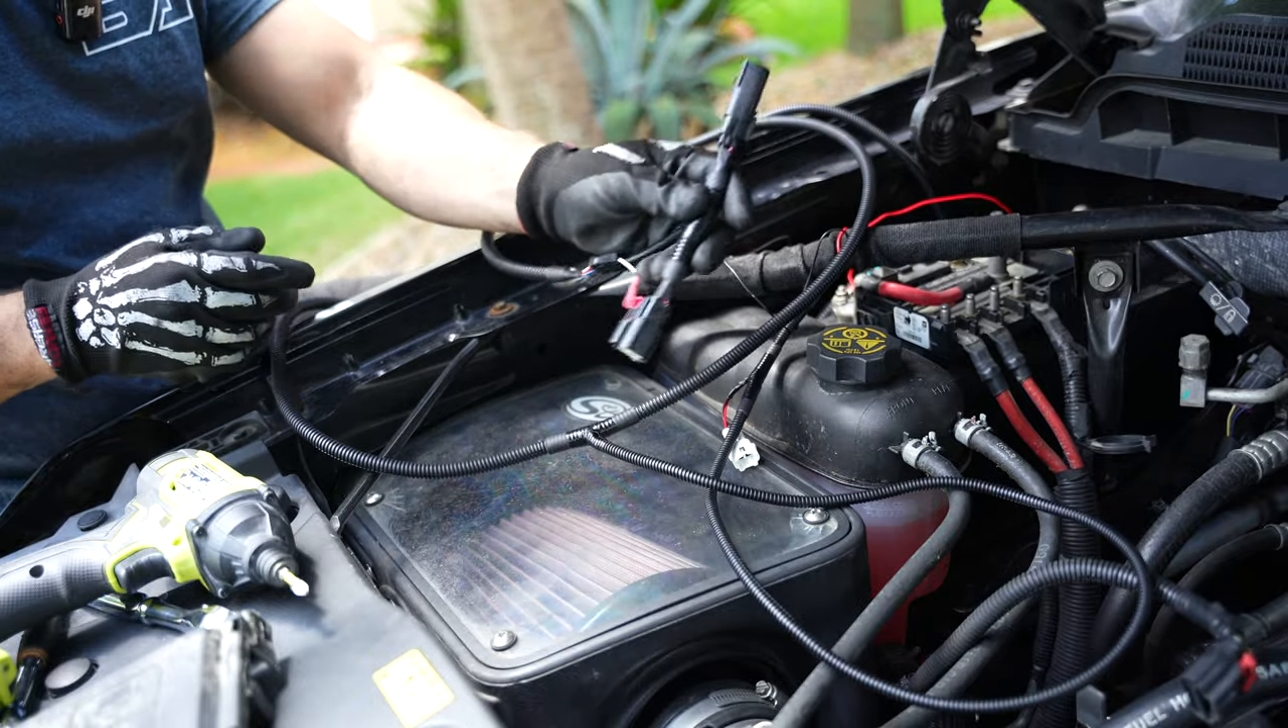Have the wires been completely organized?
No.